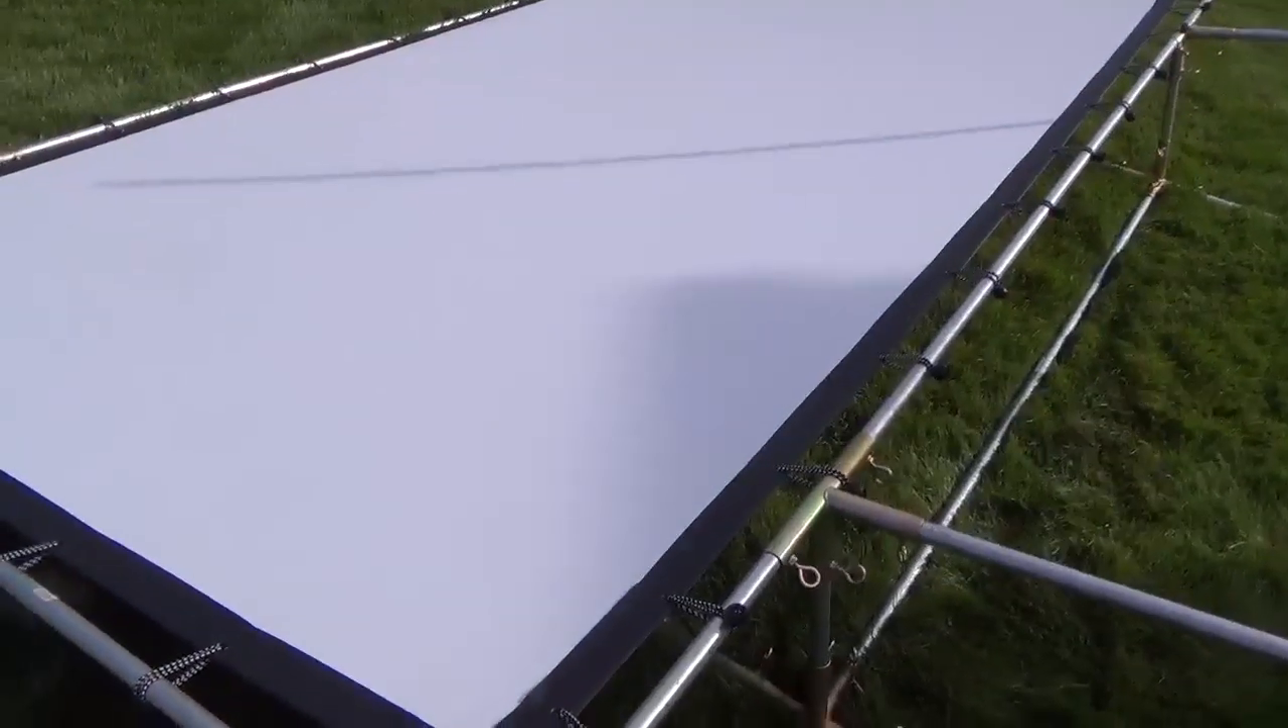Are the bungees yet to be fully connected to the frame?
No.